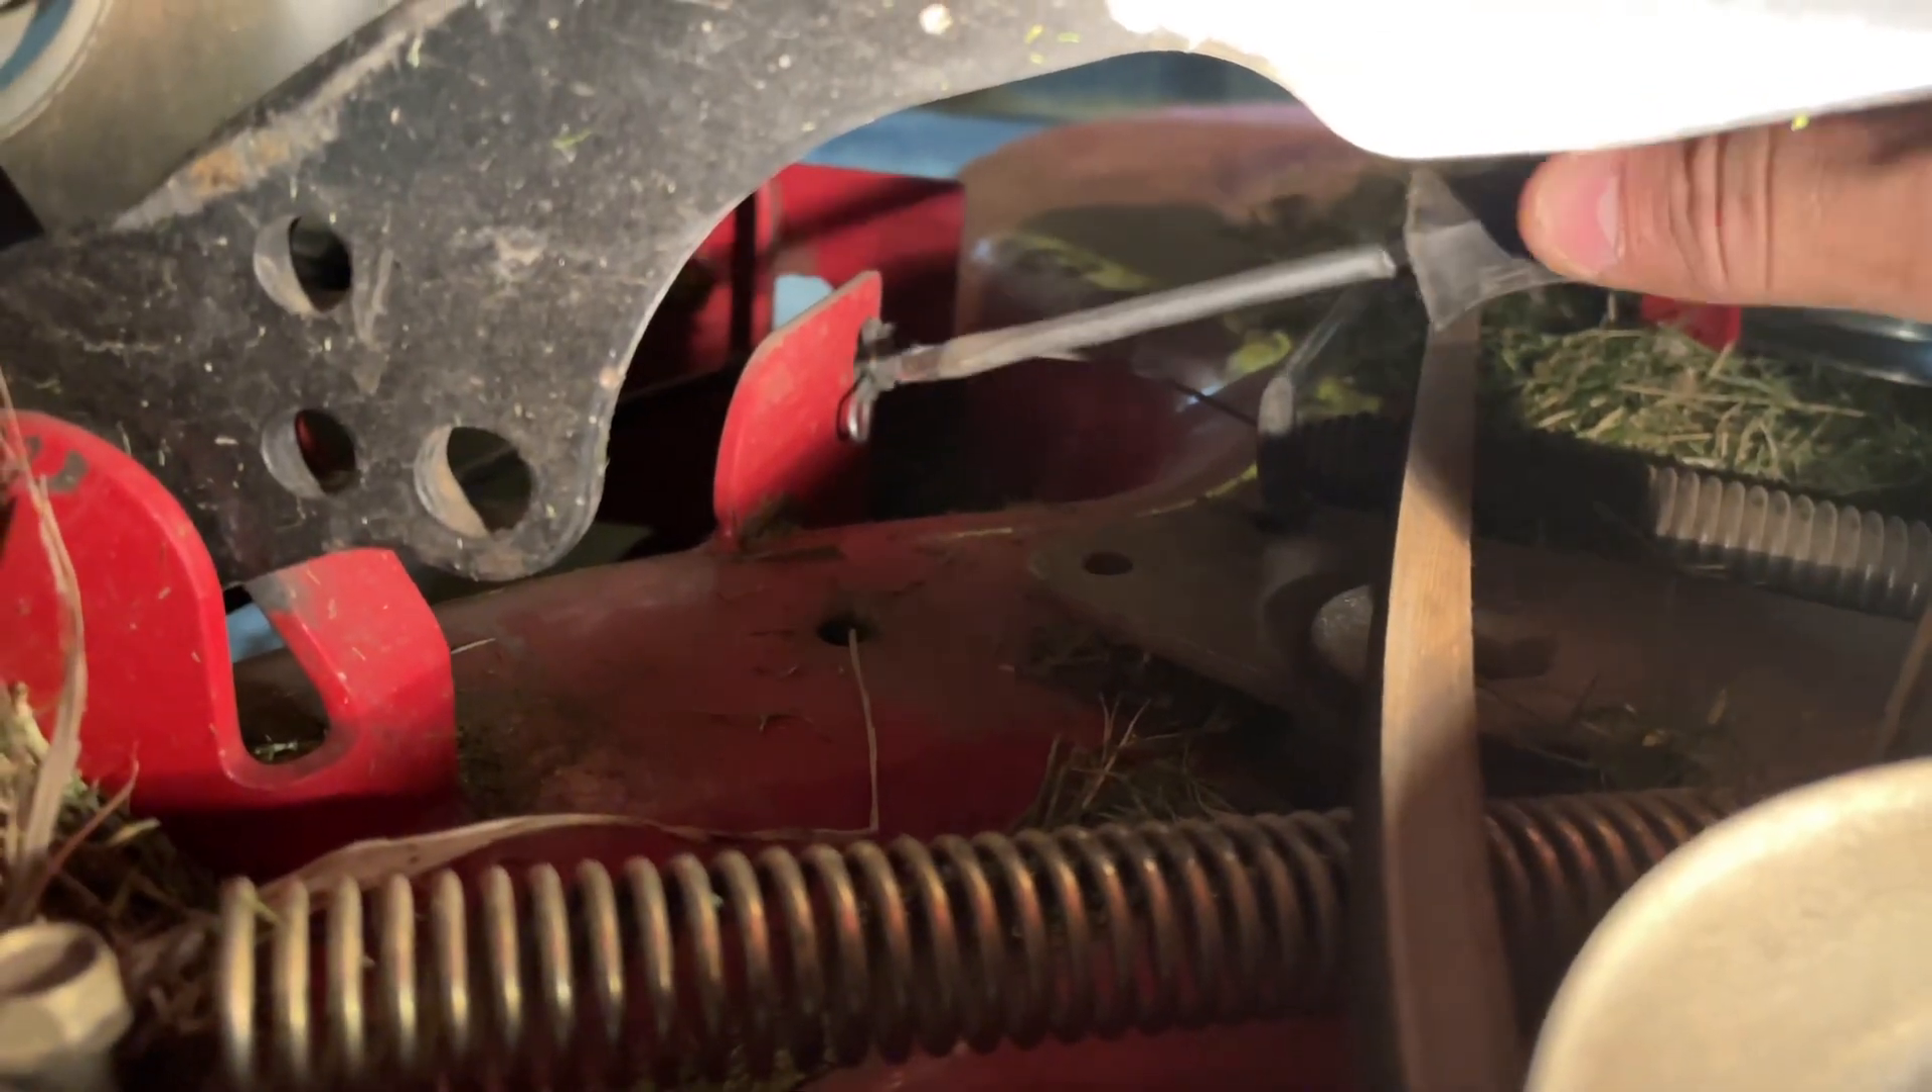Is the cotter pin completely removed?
No.